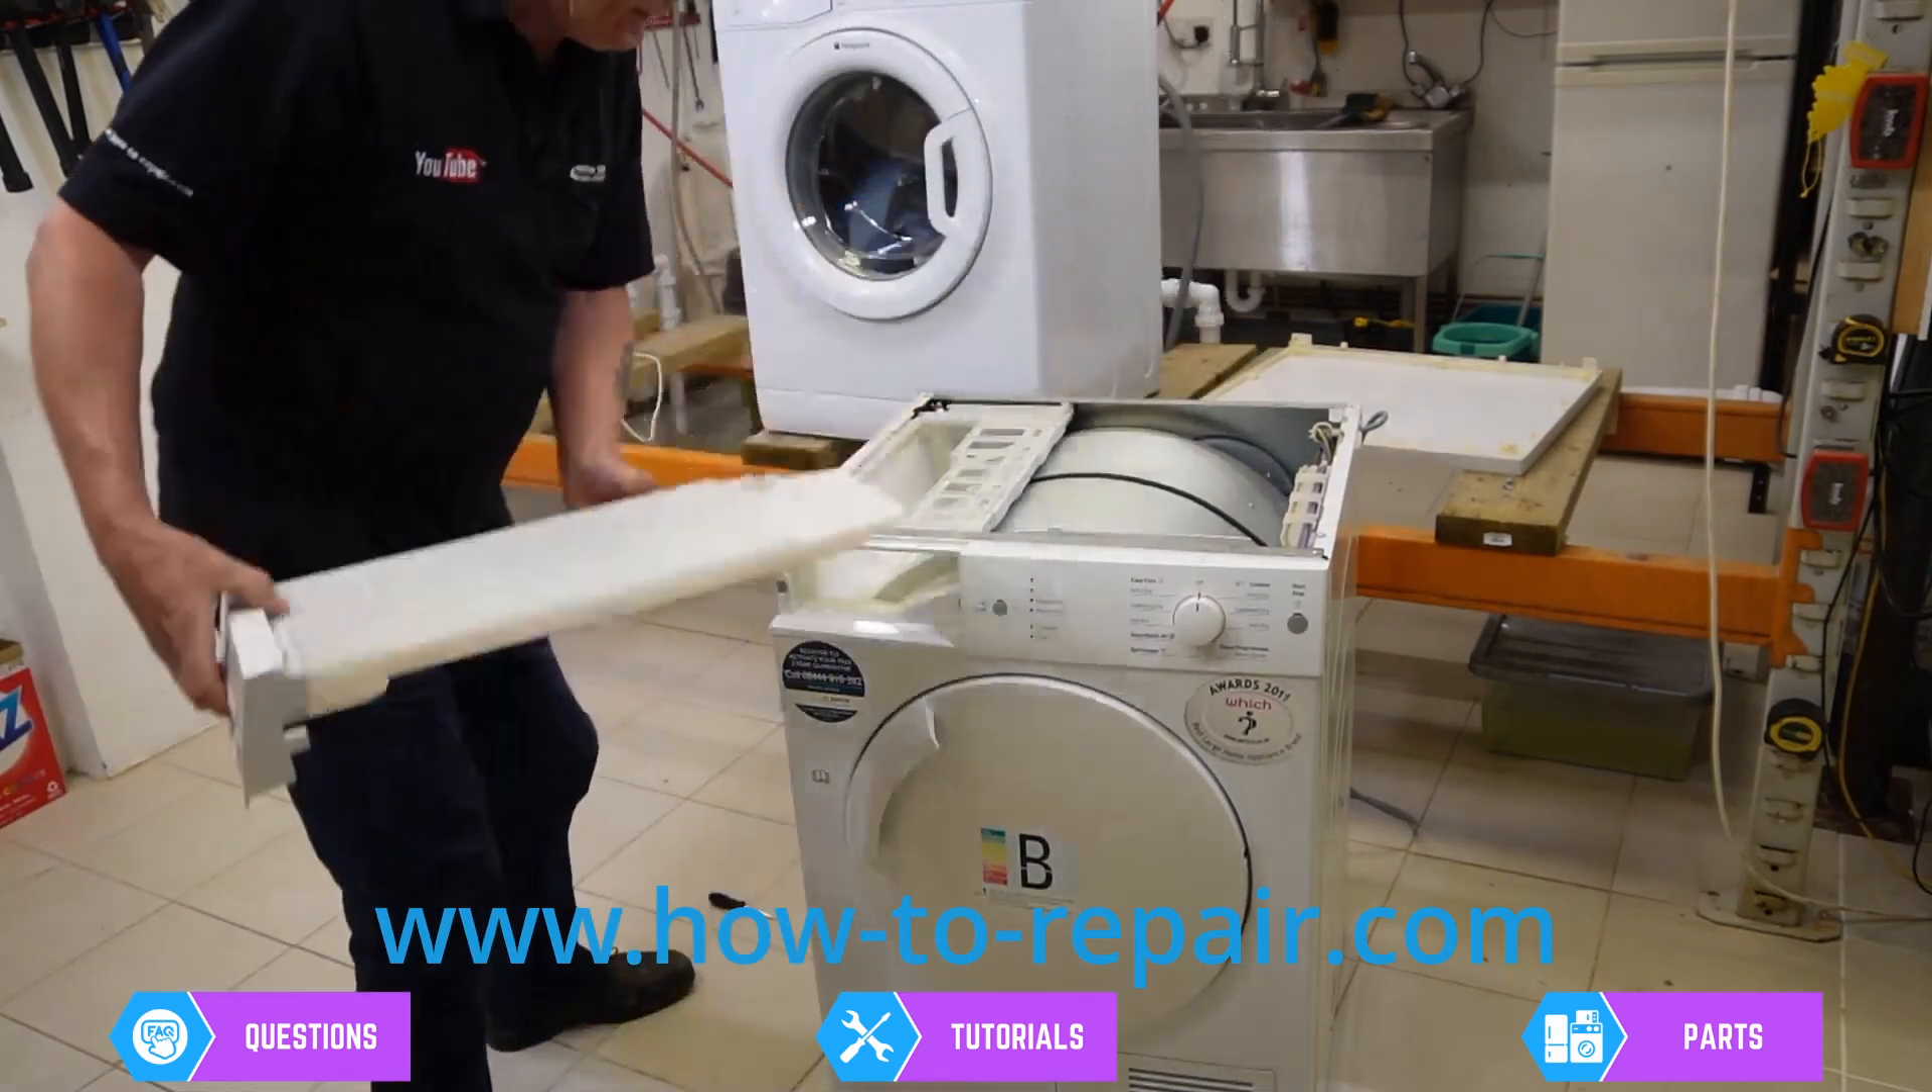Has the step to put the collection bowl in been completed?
No.